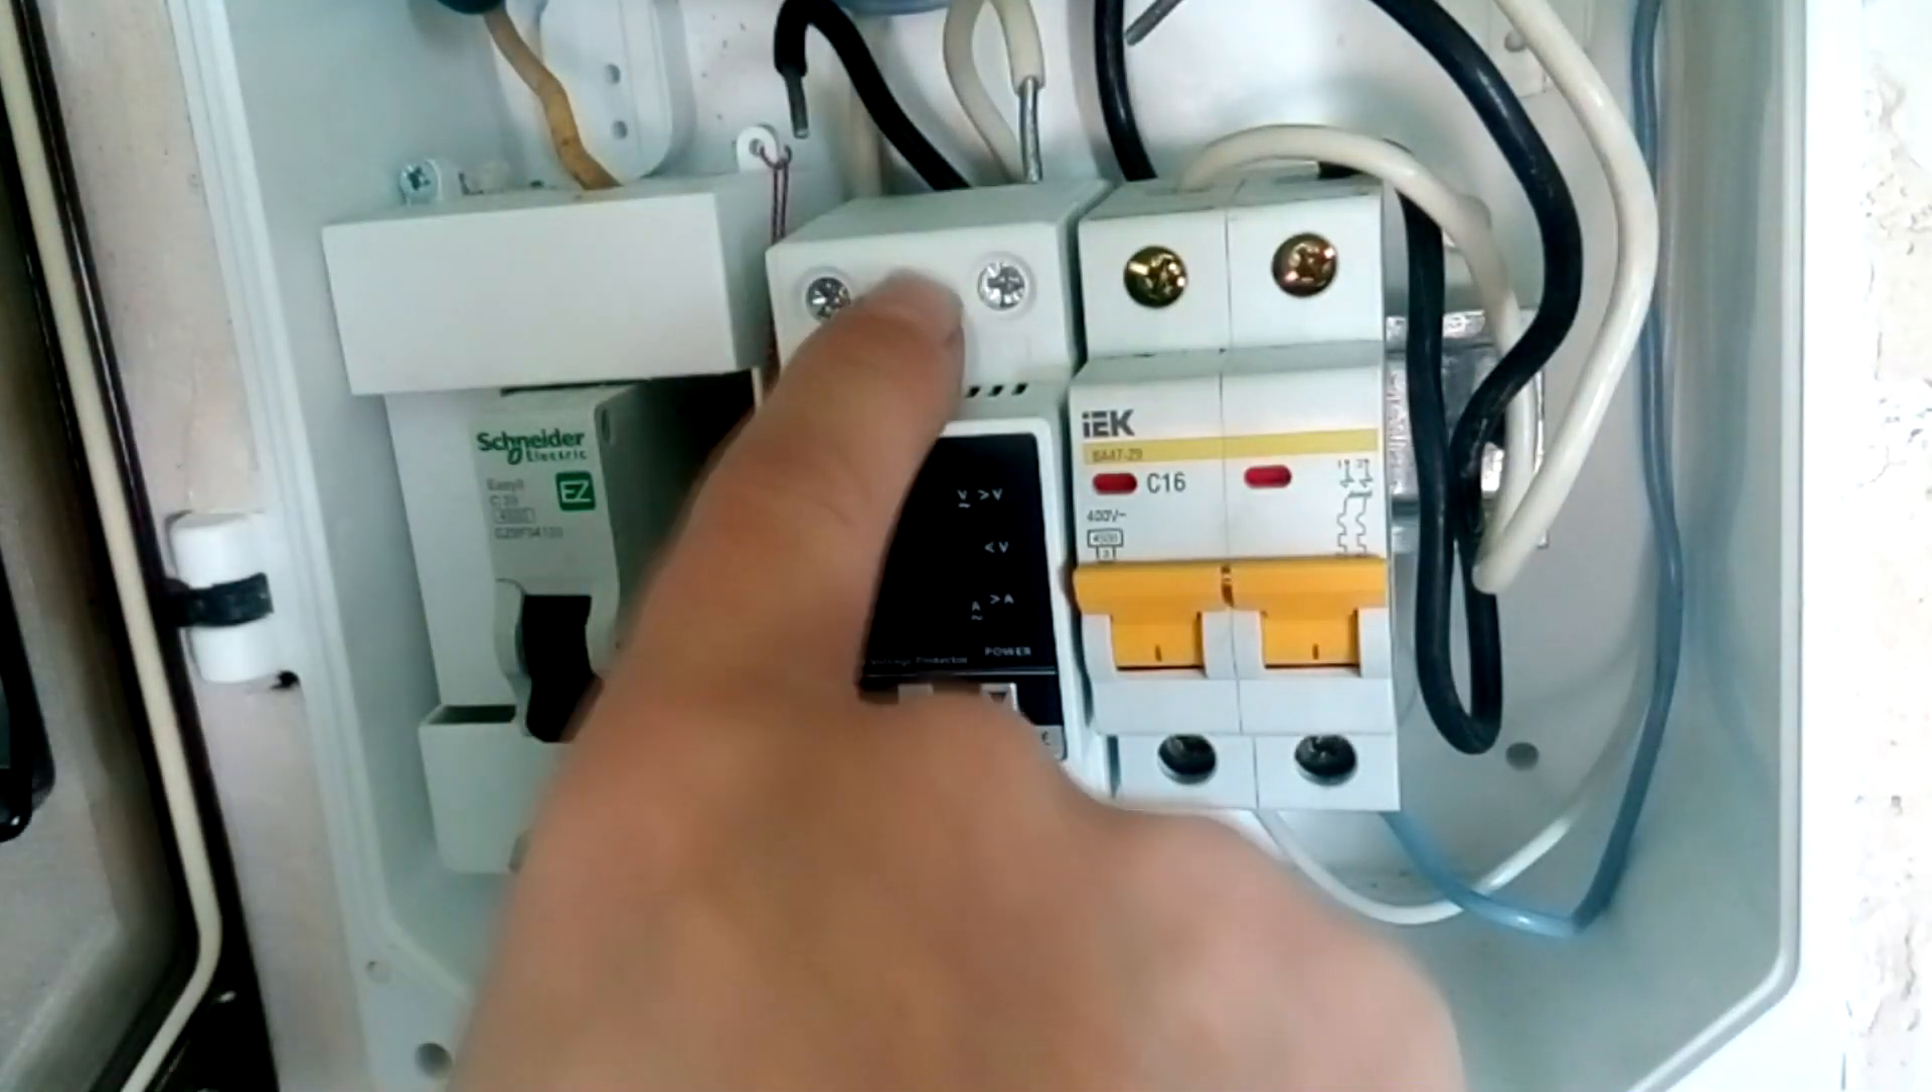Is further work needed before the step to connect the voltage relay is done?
Yes.